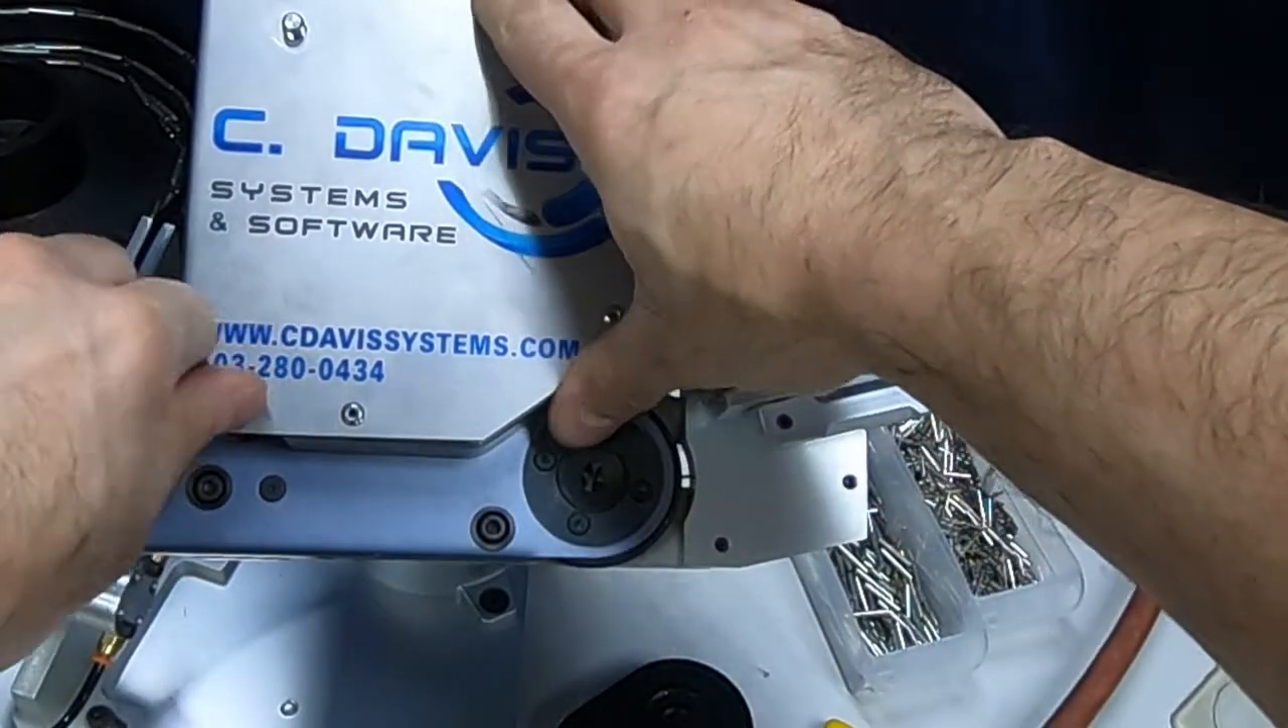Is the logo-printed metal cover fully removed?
No.